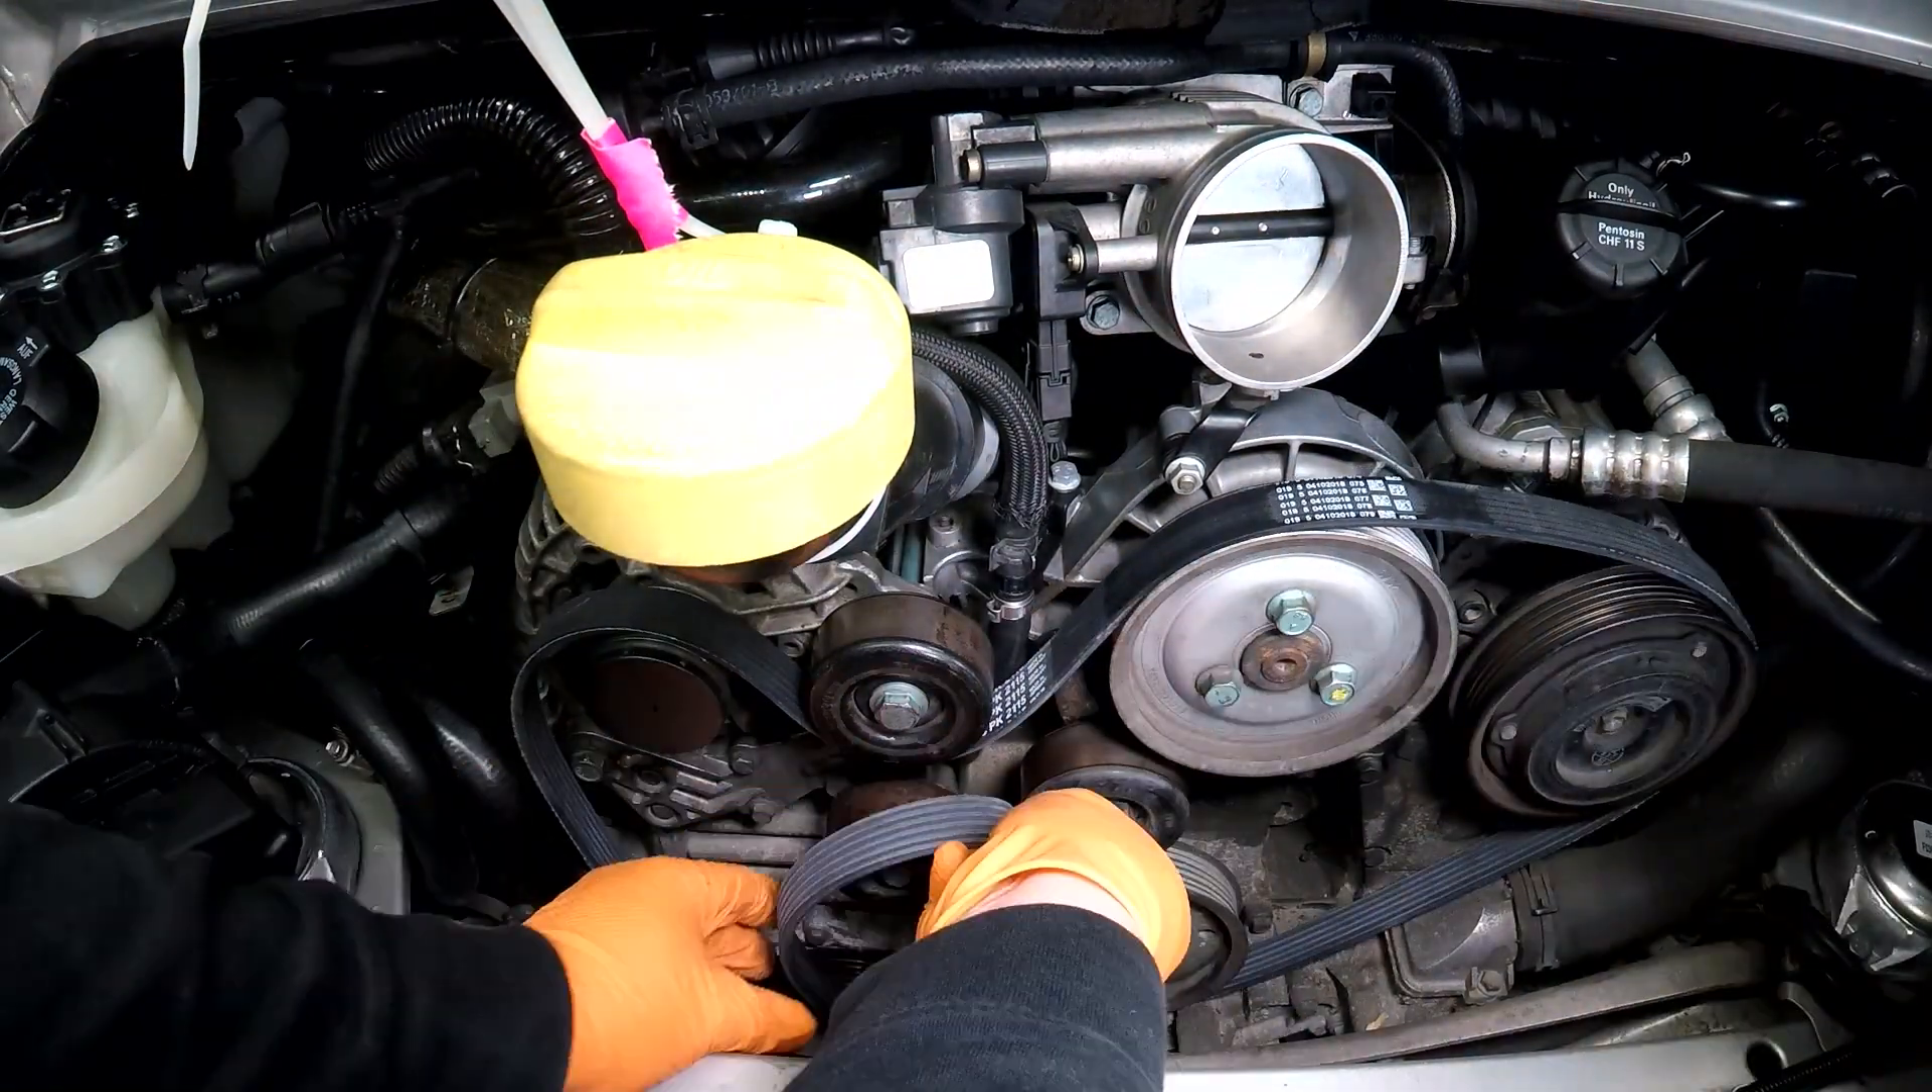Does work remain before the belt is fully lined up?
Yes.